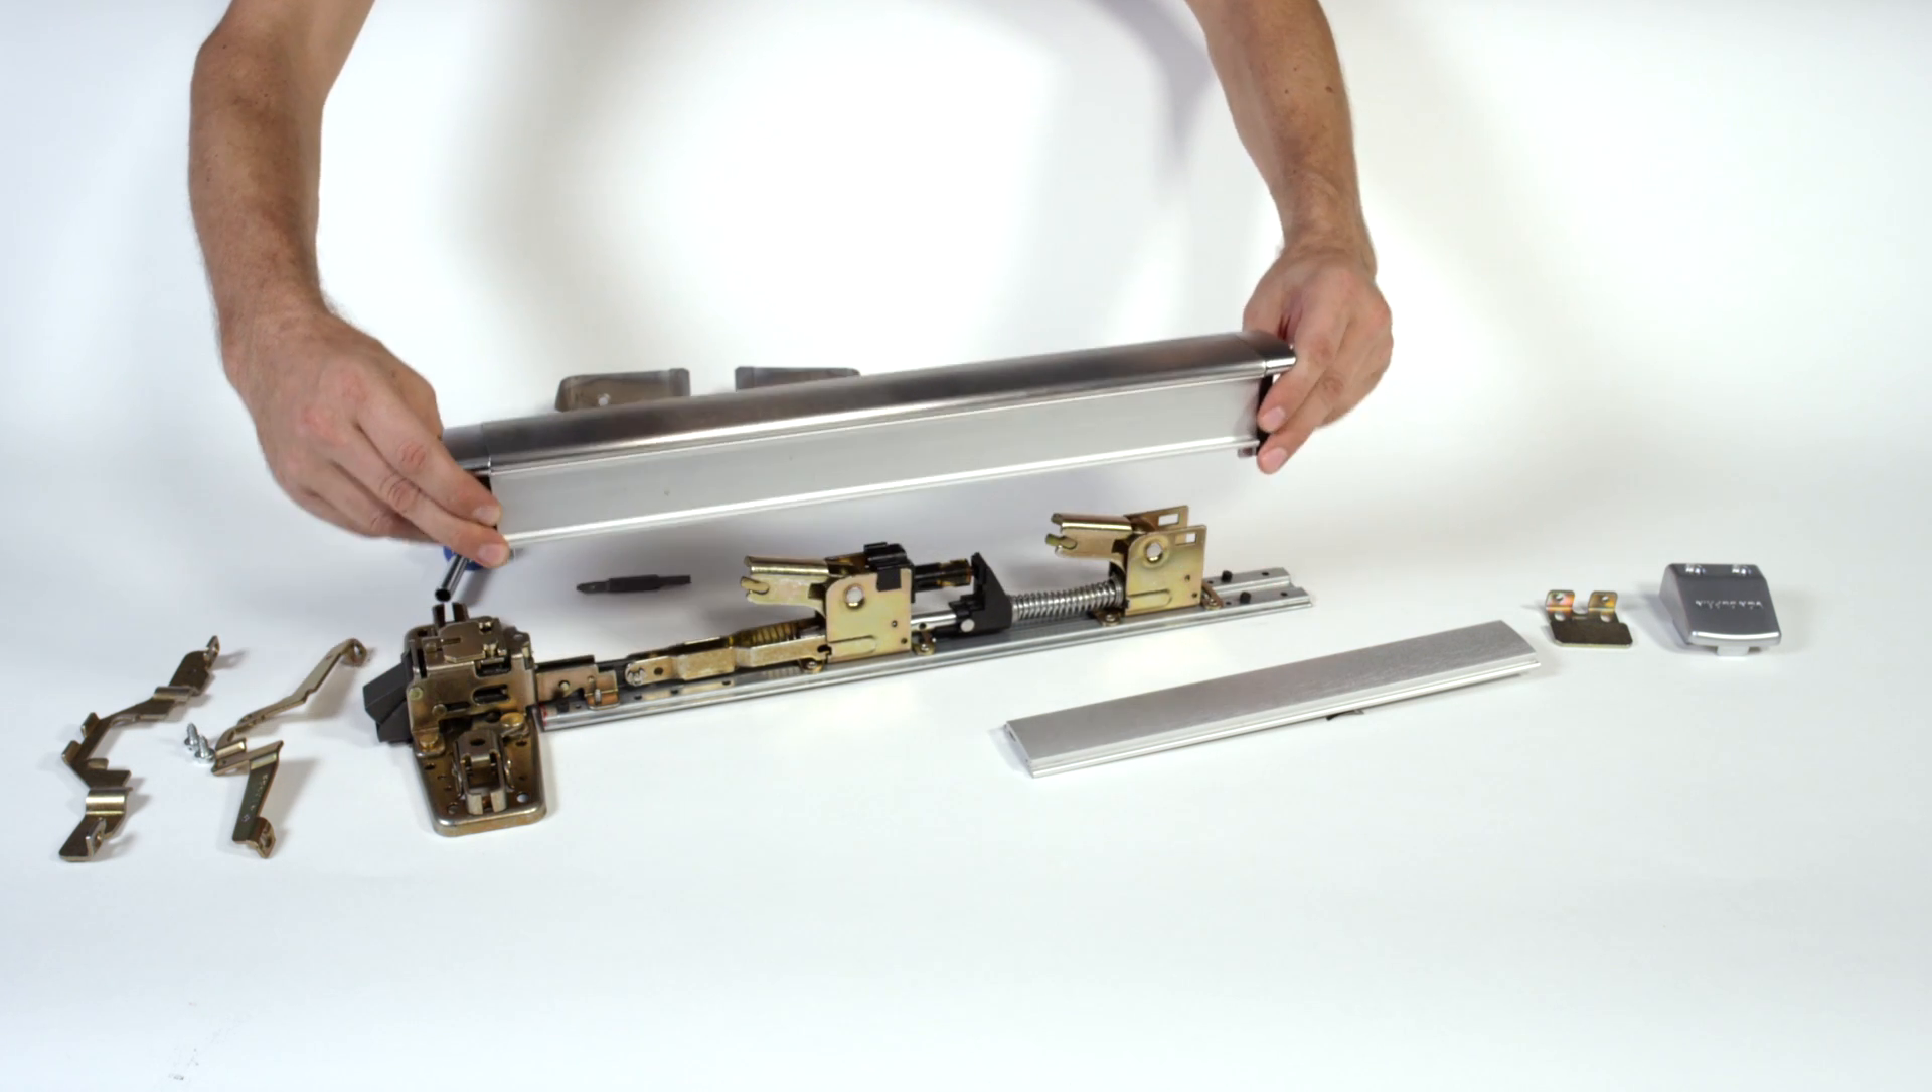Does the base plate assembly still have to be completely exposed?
No.